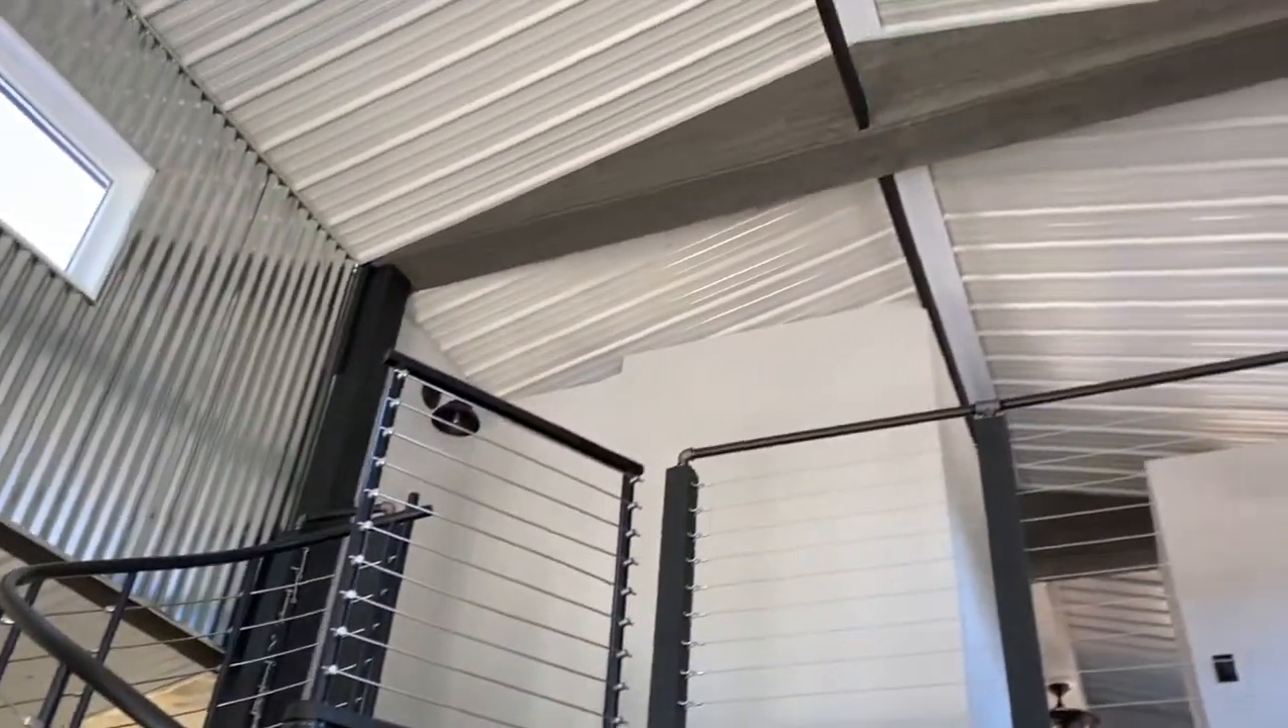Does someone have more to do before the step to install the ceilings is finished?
No.